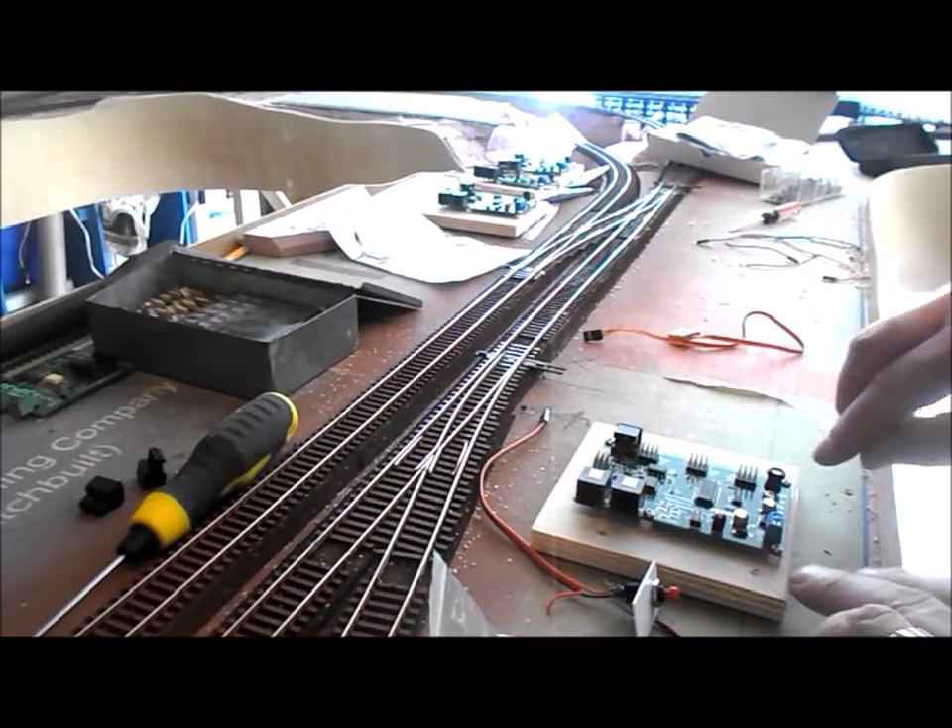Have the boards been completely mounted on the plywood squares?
Yes.